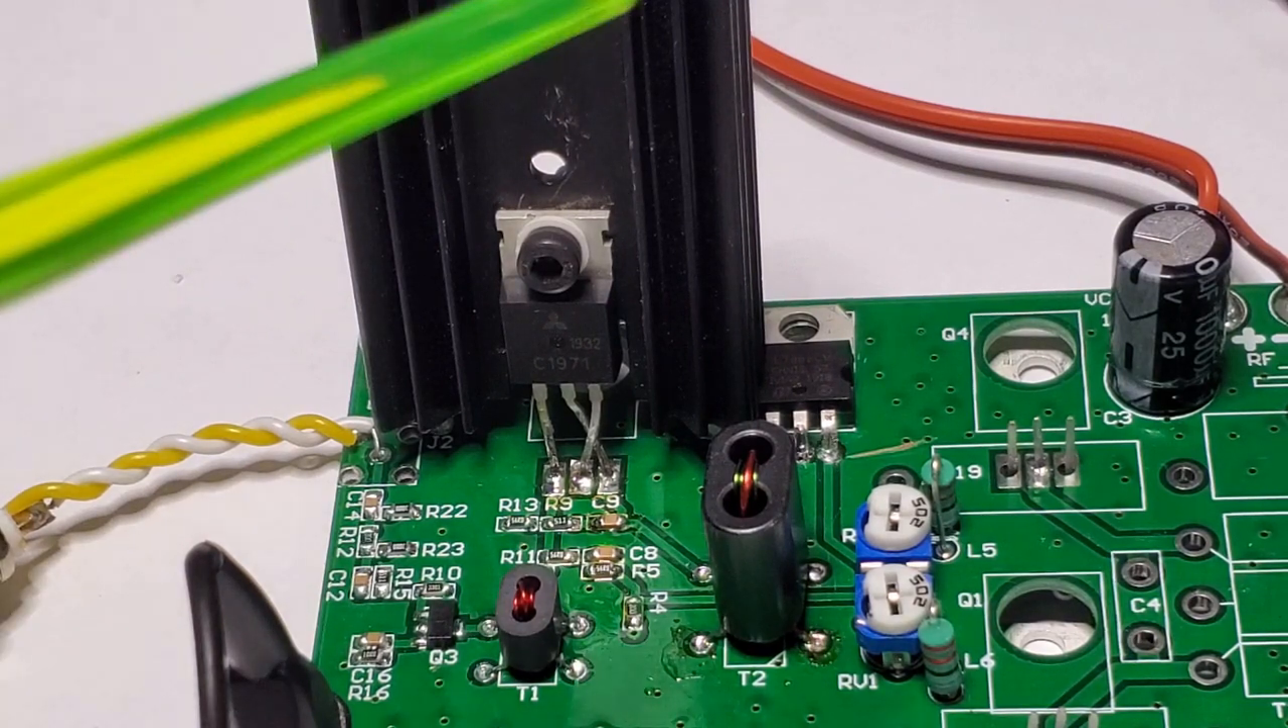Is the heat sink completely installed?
Yes.